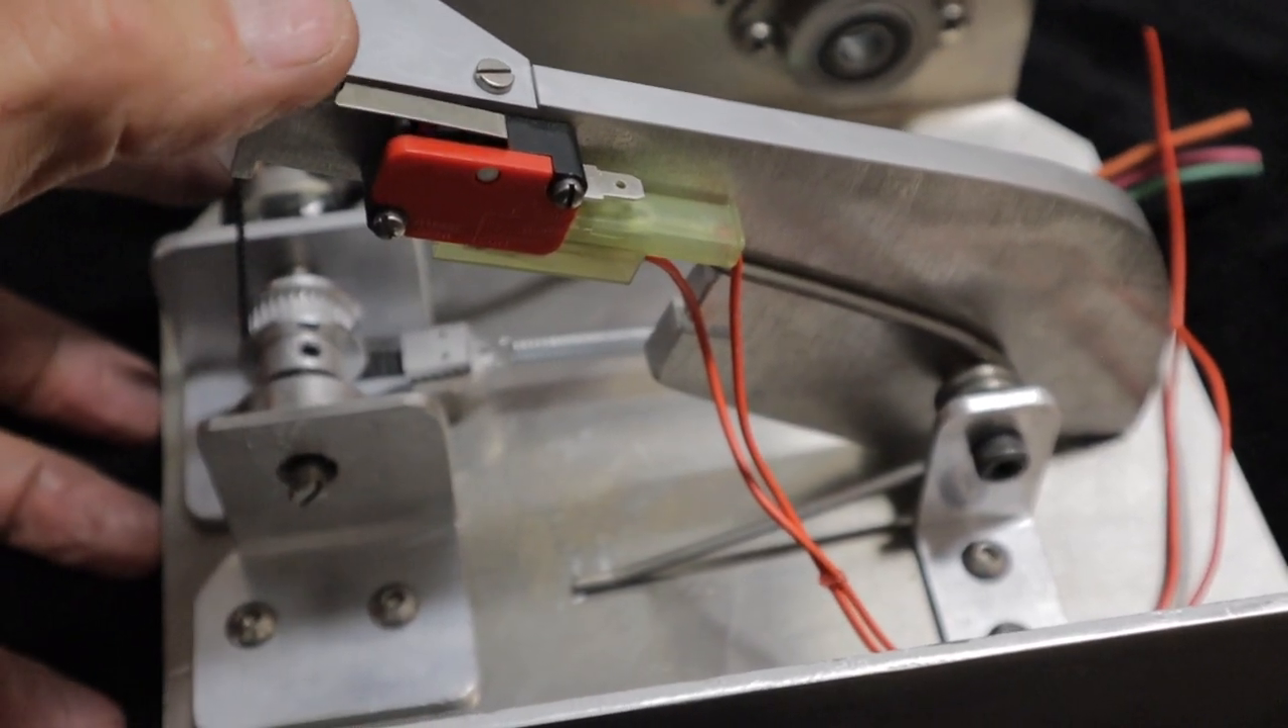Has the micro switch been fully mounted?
Yes.